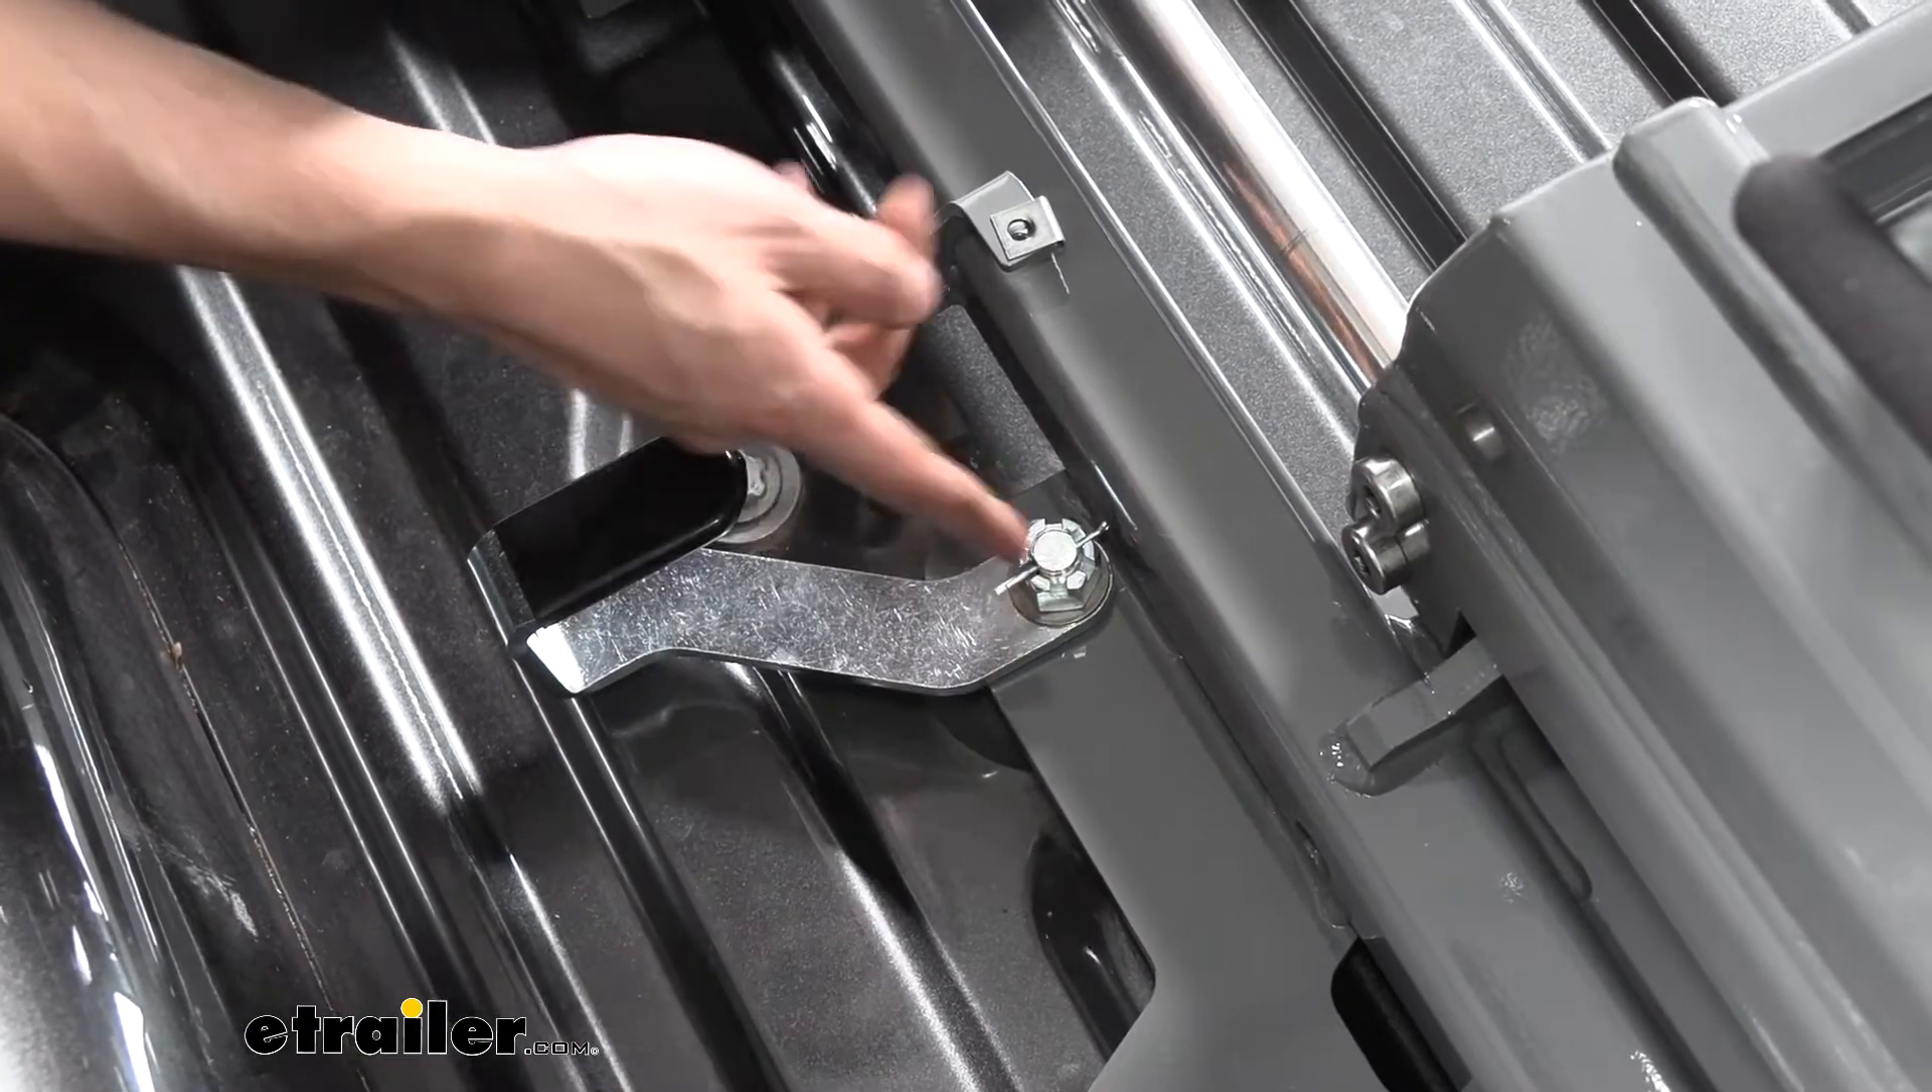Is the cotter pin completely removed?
No.